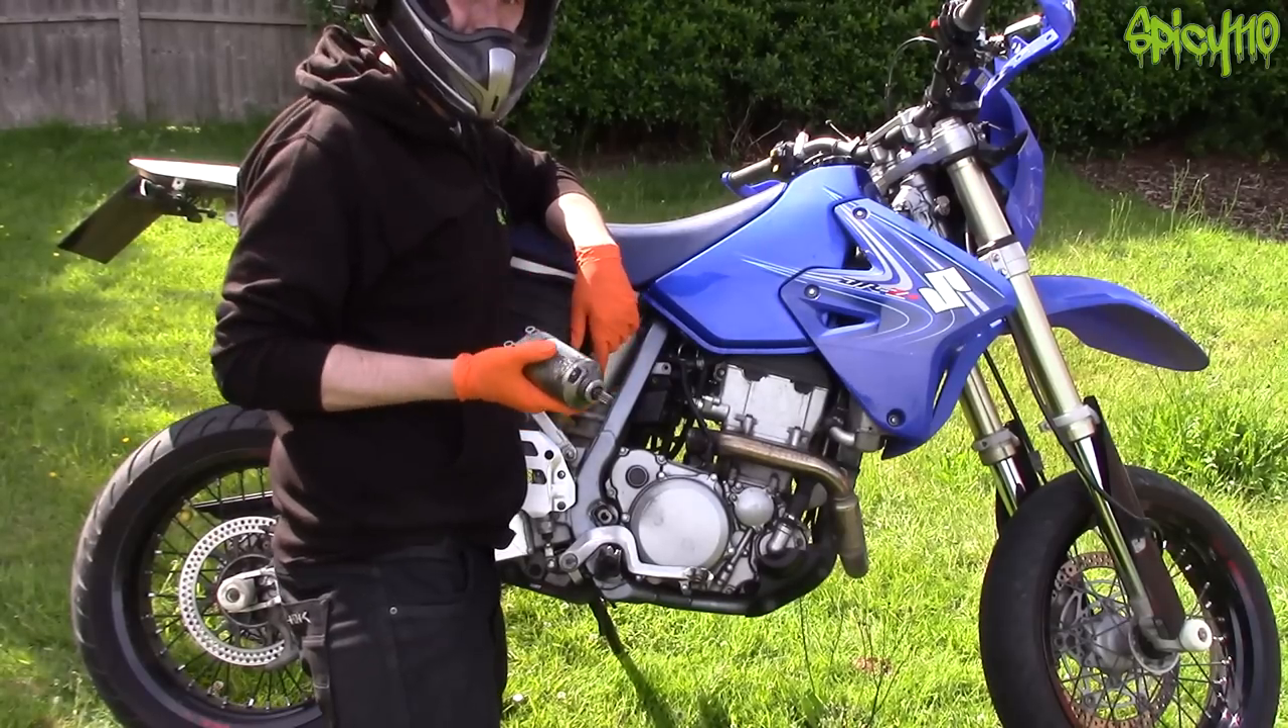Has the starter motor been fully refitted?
No.